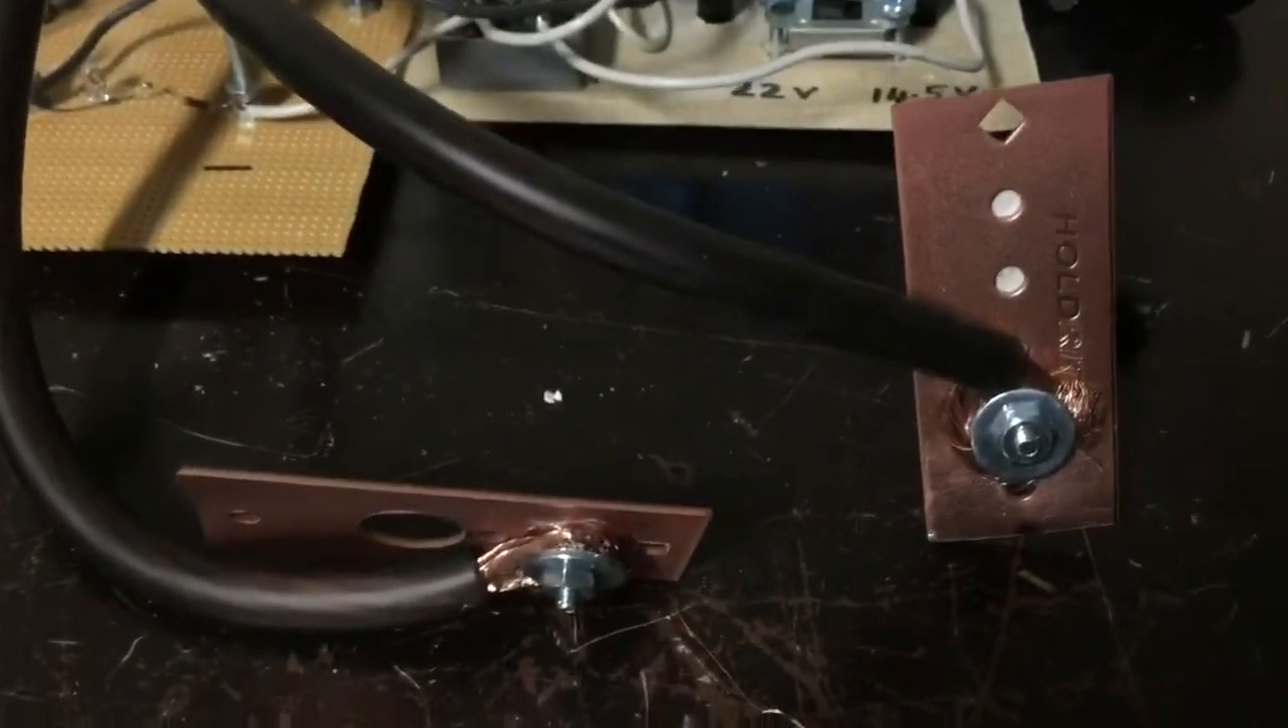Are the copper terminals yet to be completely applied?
No.